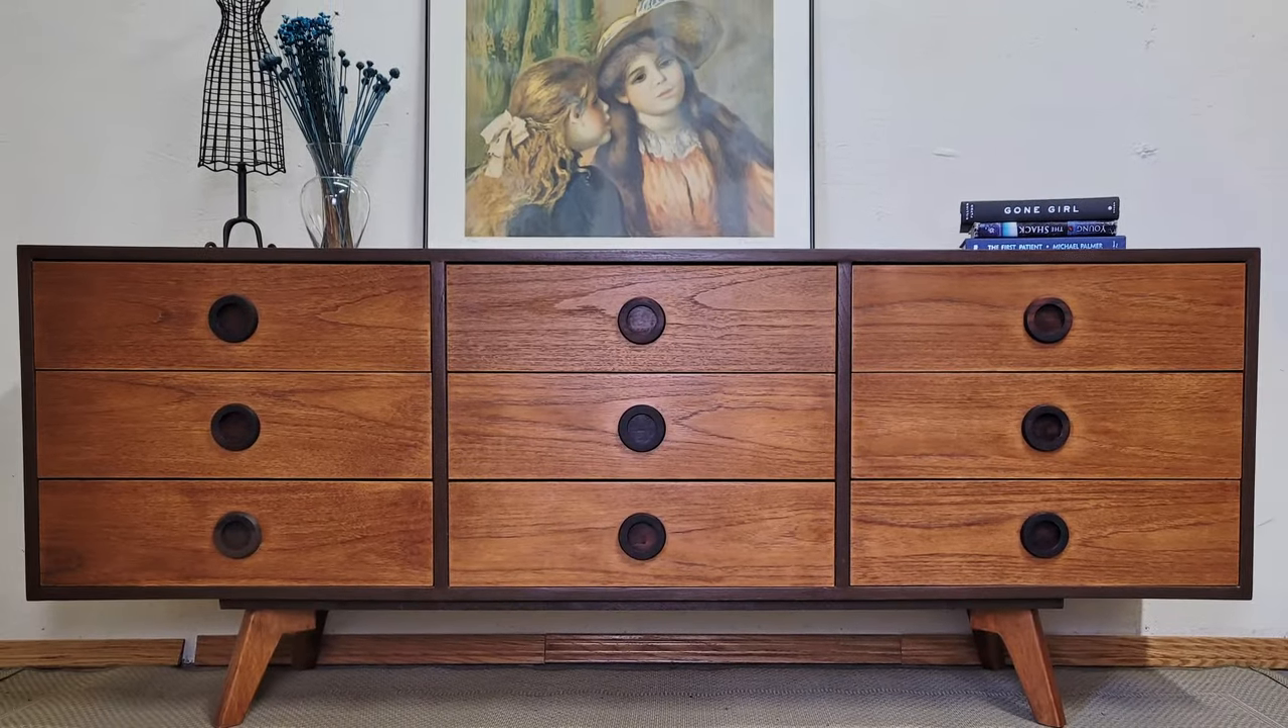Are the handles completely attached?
Yes.